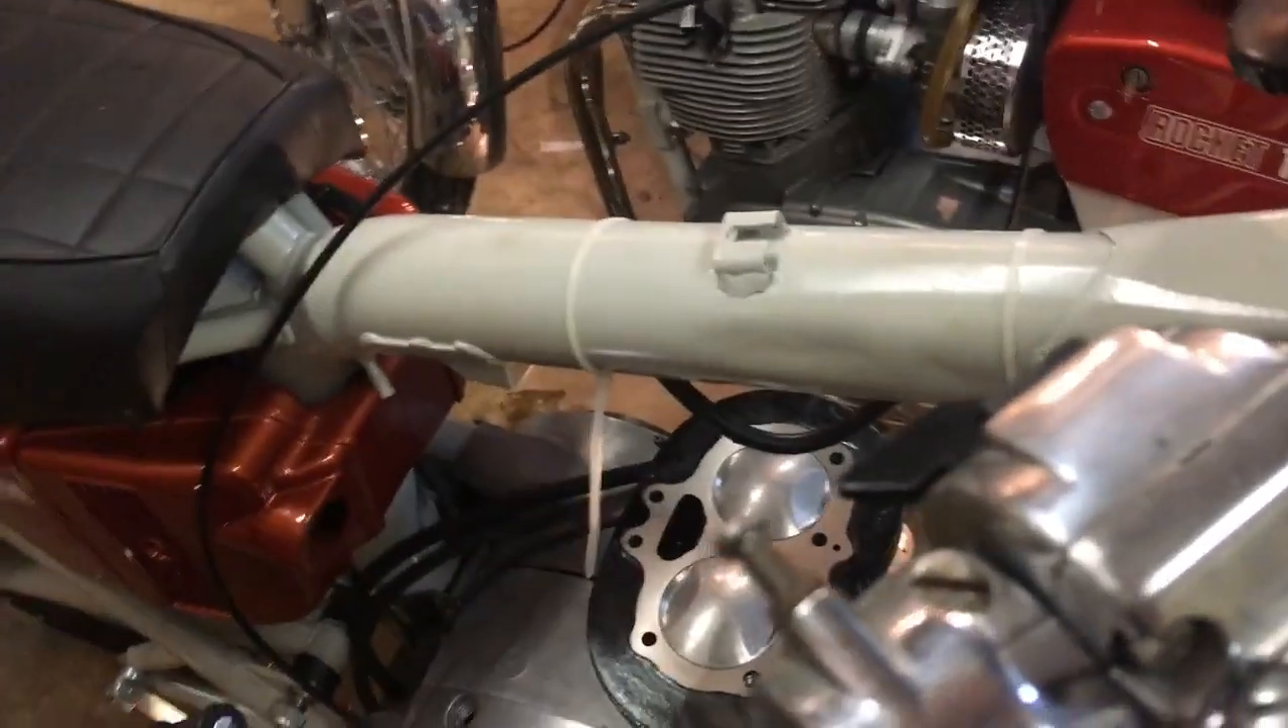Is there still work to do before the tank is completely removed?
No.